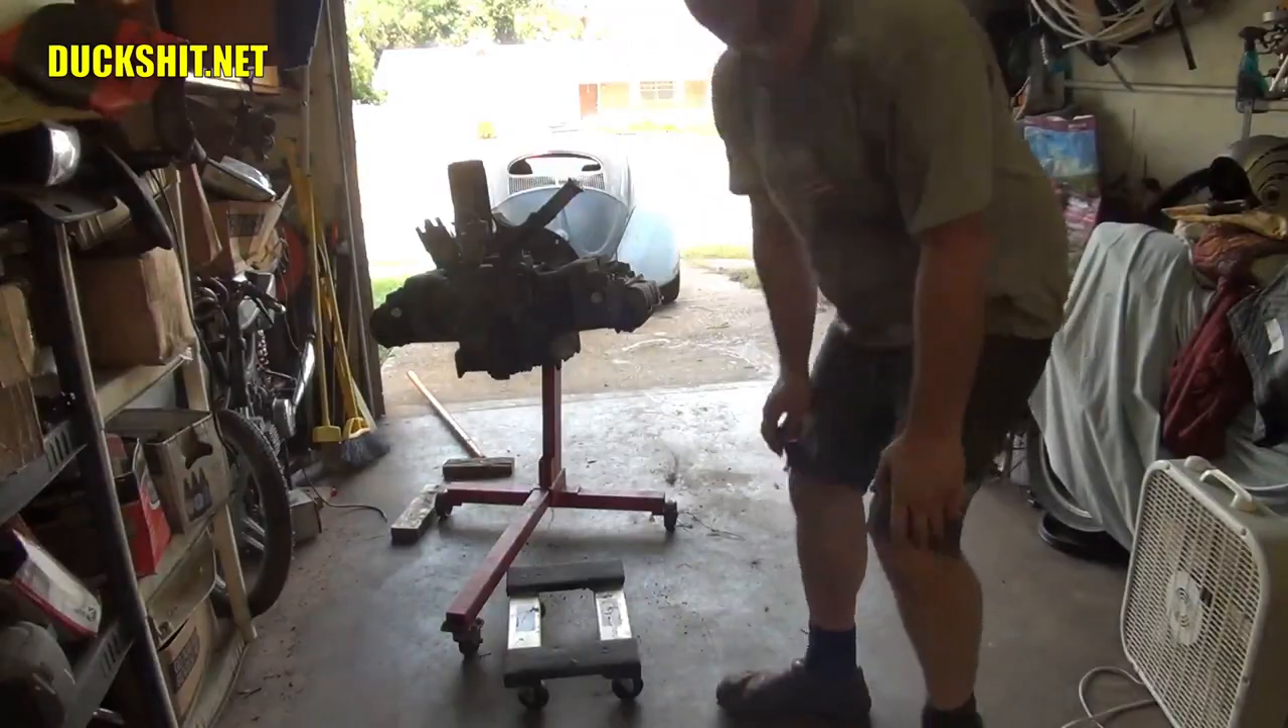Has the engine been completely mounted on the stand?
Yes.